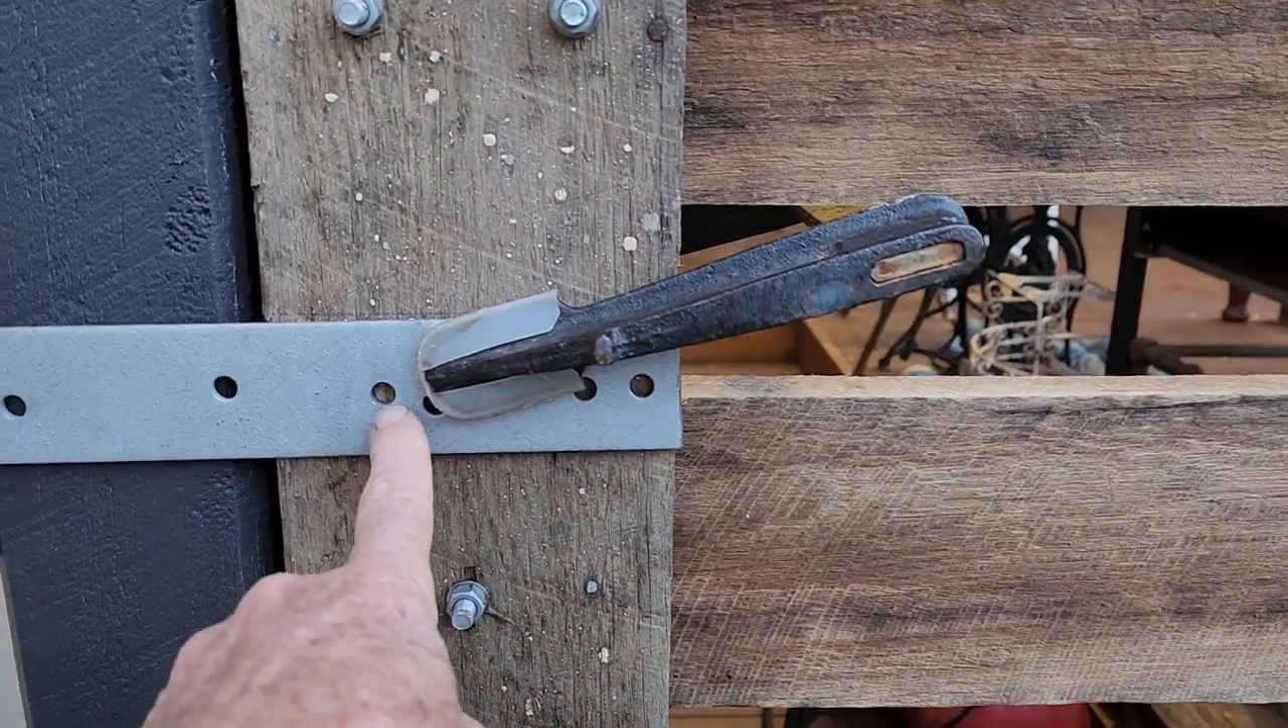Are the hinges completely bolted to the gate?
No.